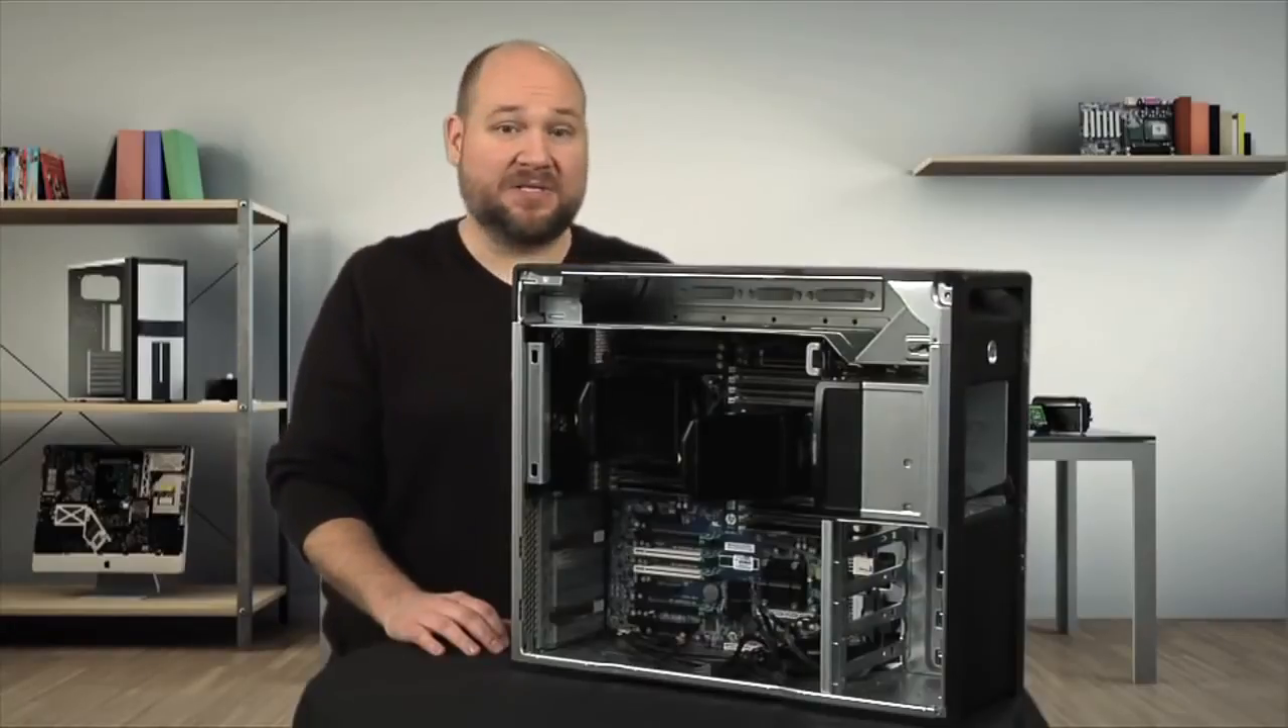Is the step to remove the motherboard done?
No.